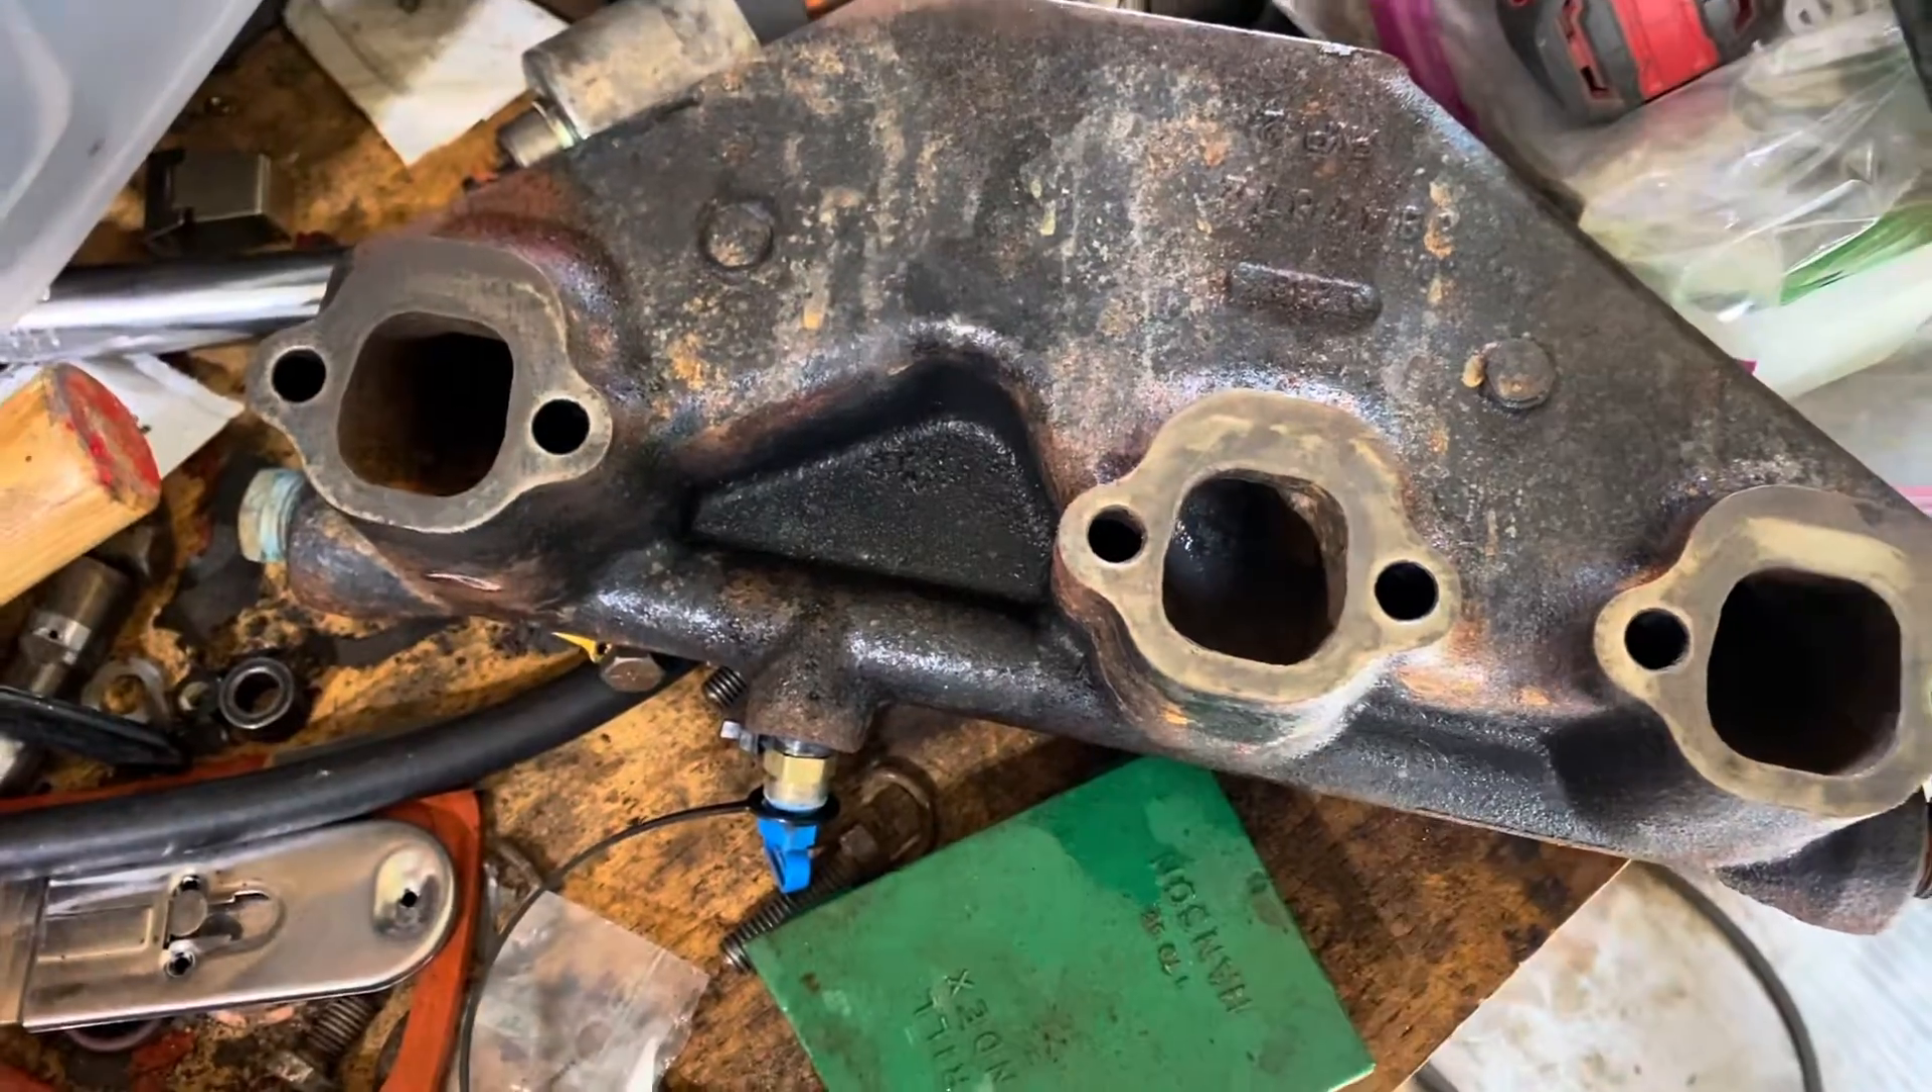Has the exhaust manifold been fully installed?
No.